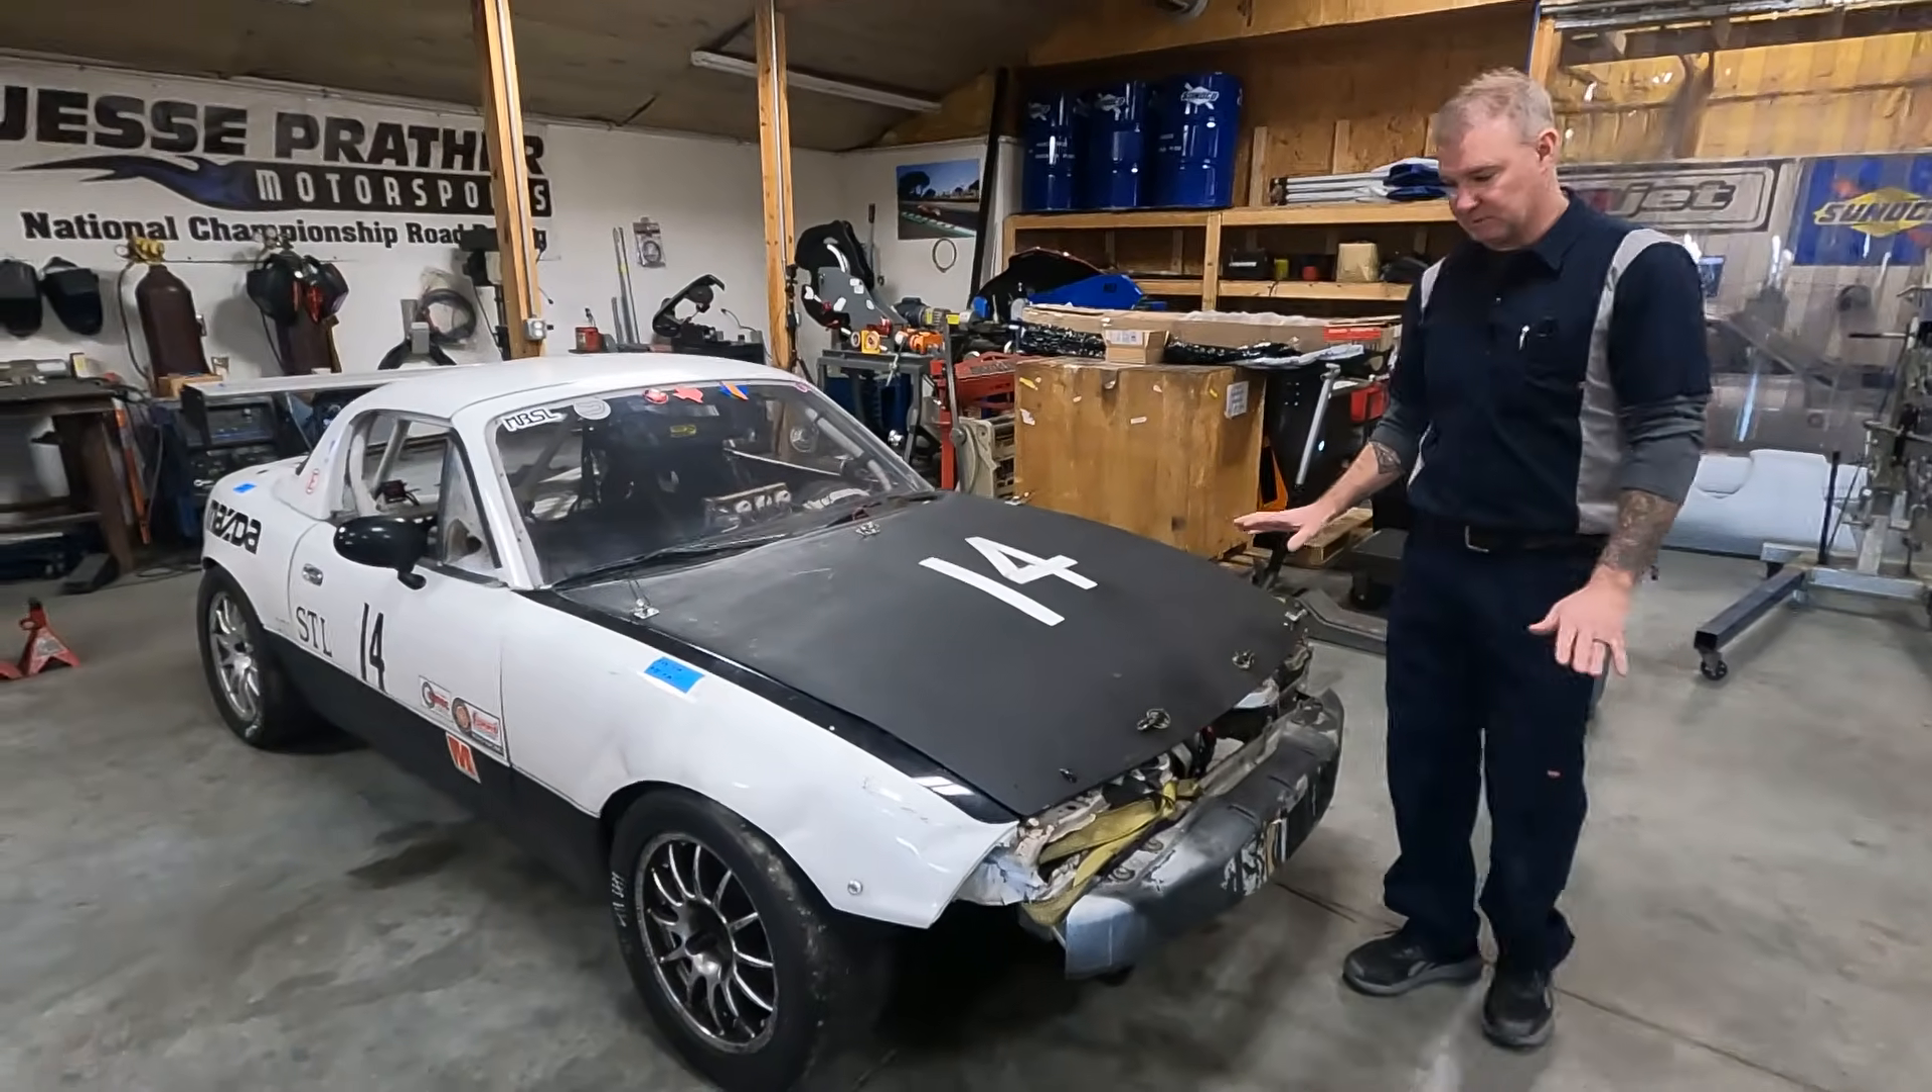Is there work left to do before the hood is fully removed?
Yes.